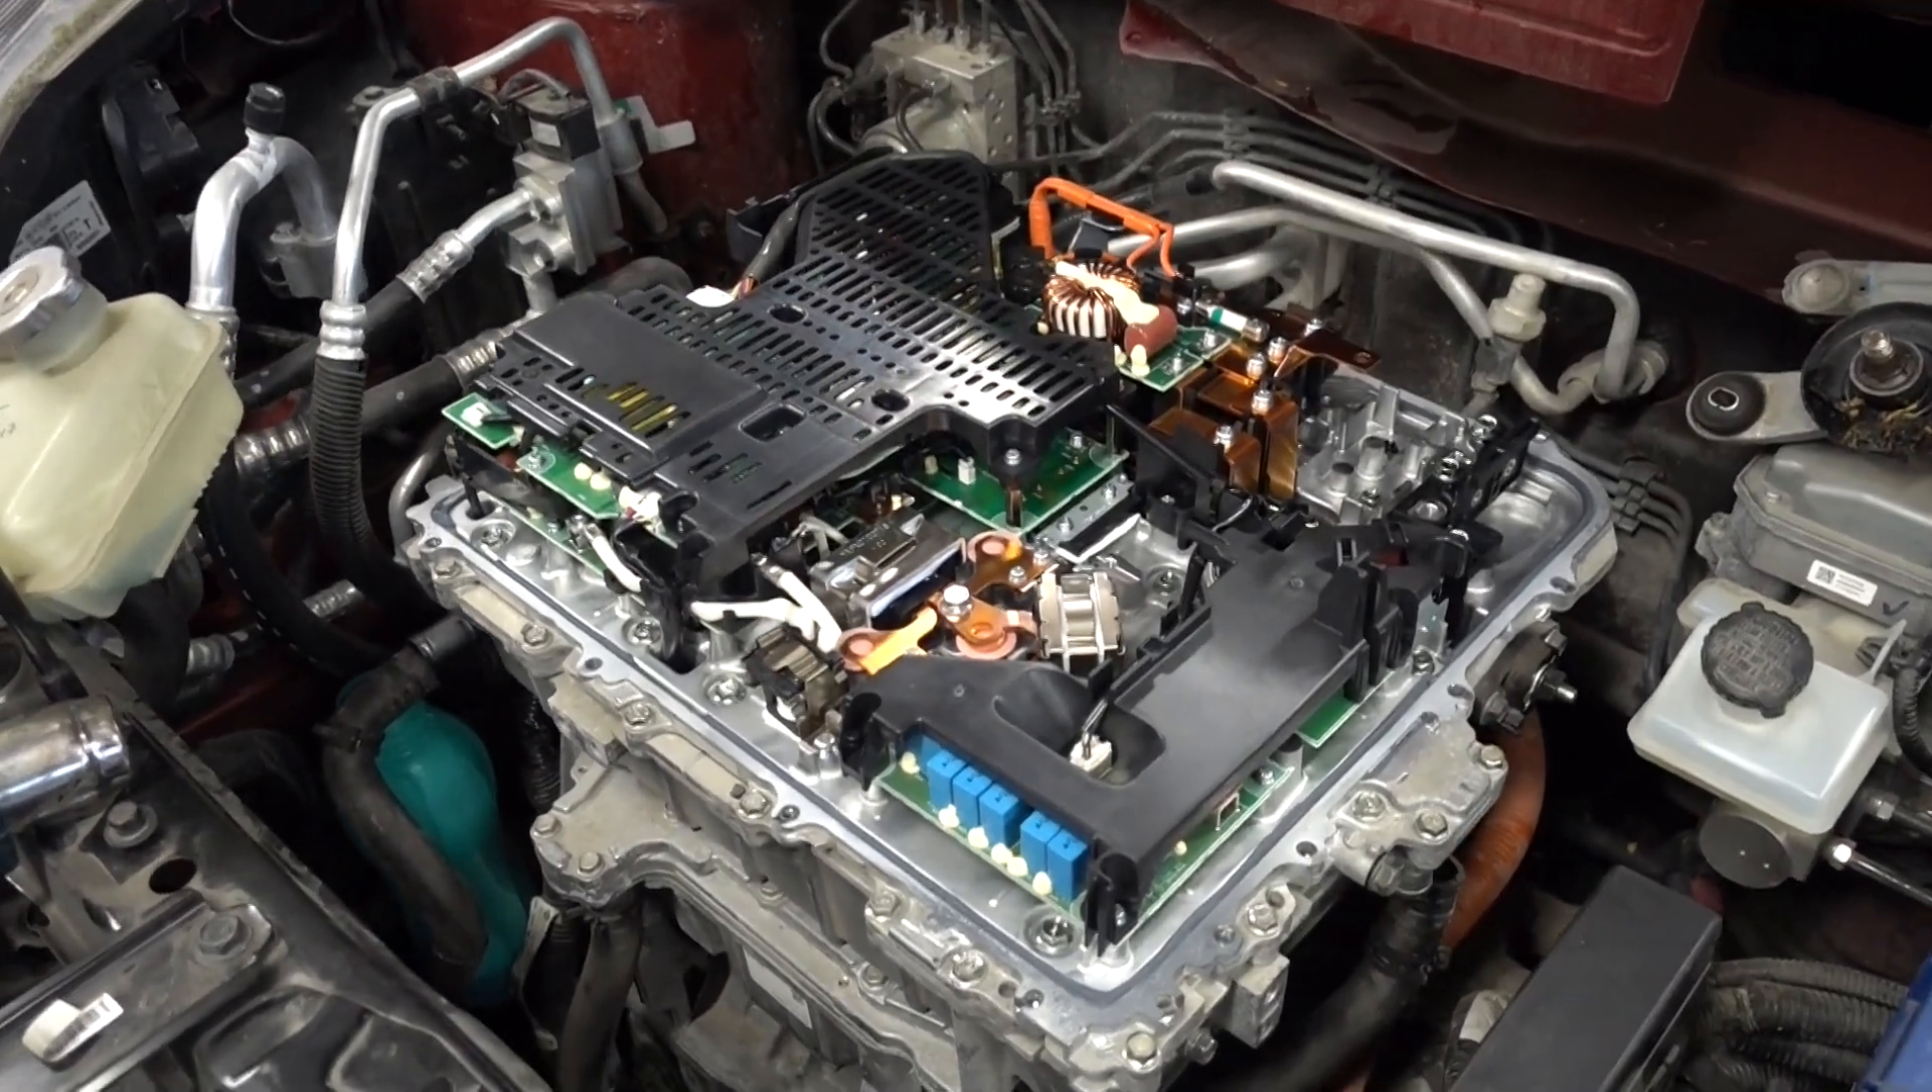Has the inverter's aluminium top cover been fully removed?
Yes.